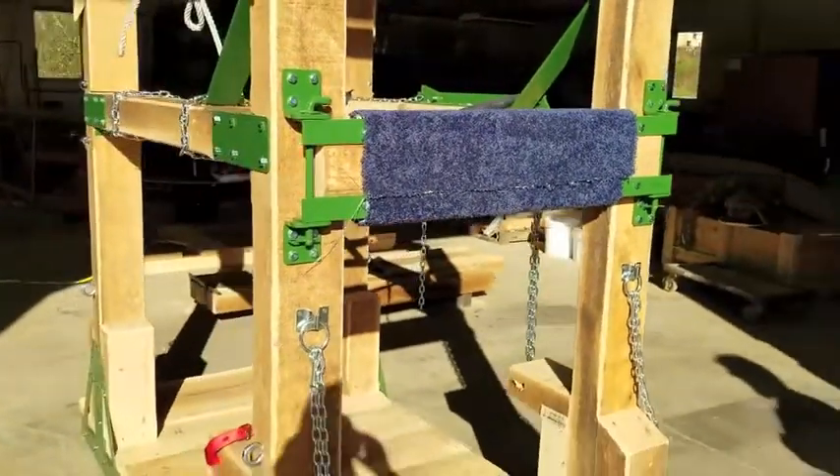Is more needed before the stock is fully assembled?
No.